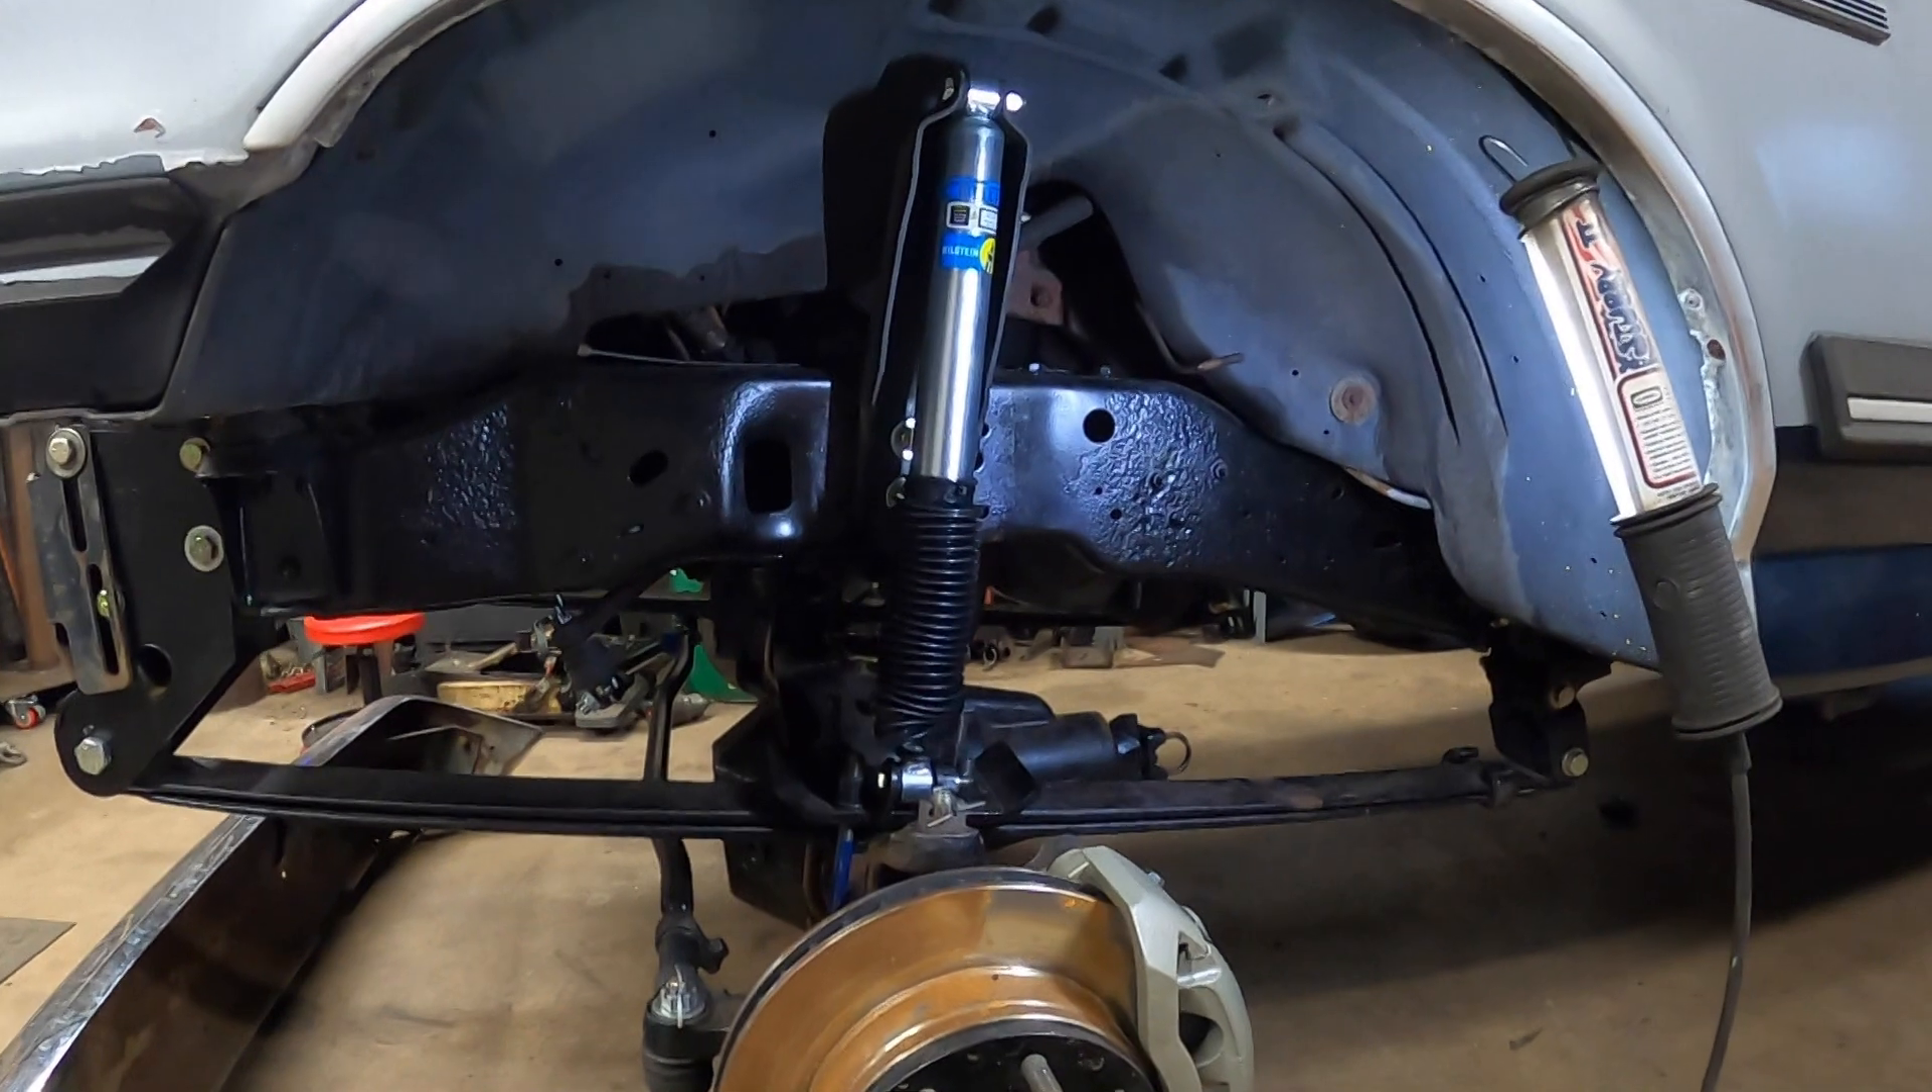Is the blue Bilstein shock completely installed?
Yes.